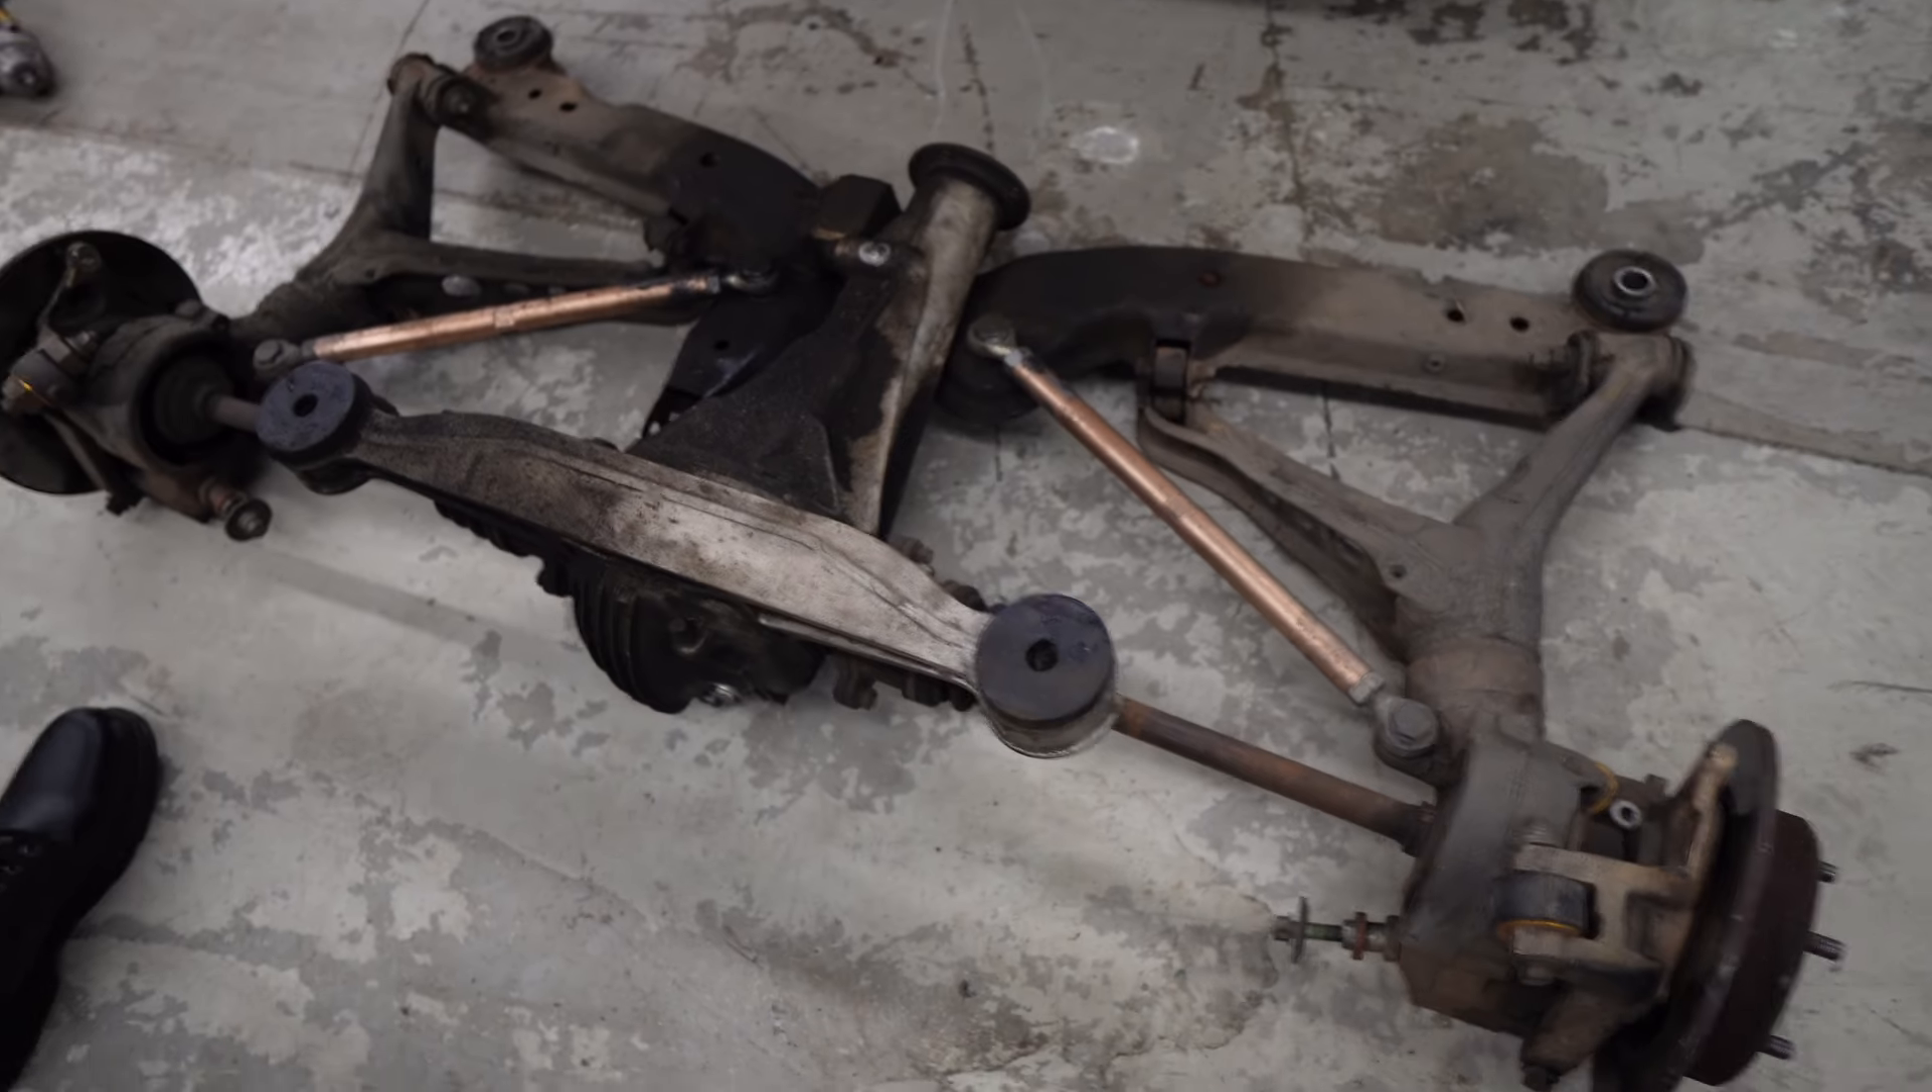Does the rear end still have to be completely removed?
No.